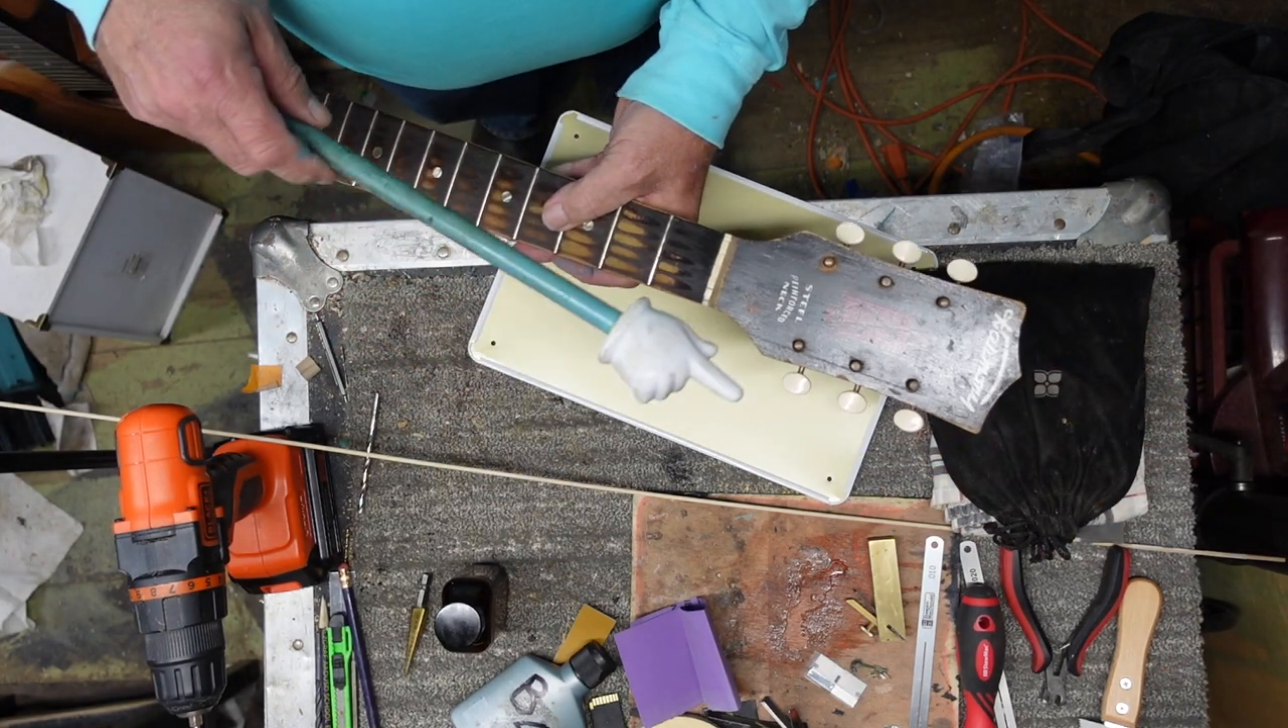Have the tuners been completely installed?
Yes.